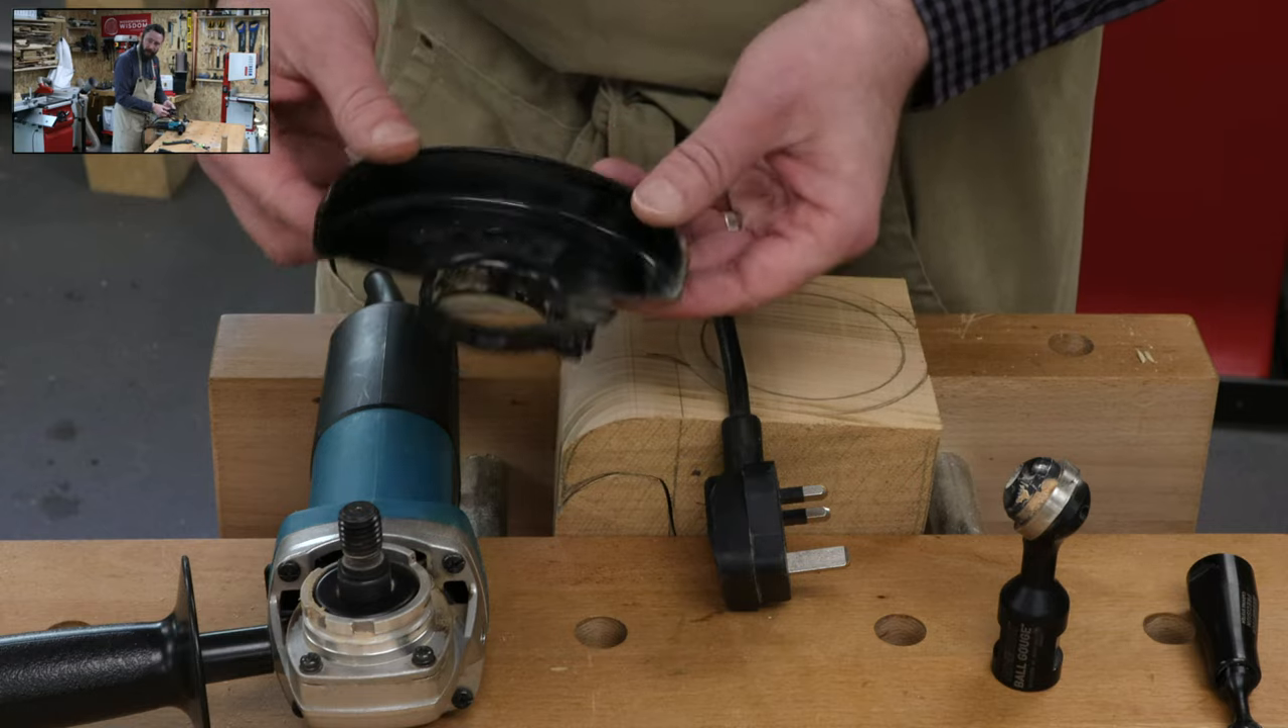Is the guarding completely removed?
Yes.